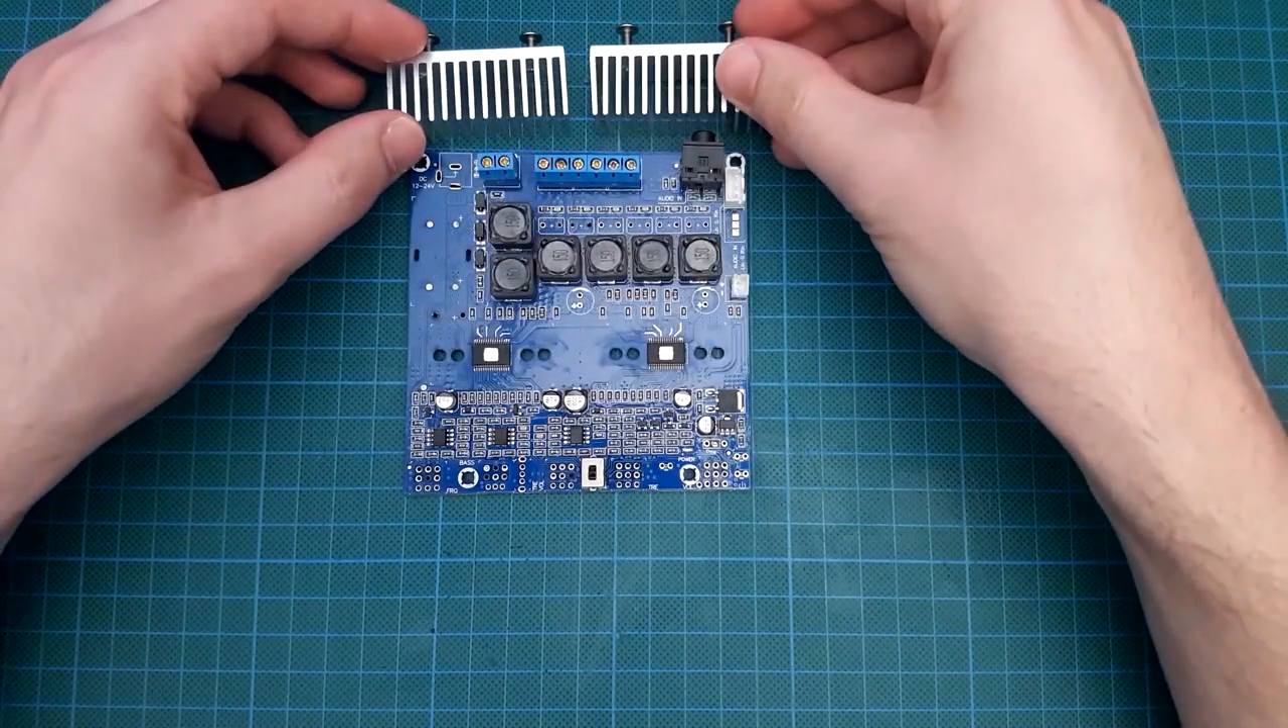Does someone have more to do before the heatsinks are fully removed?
No.